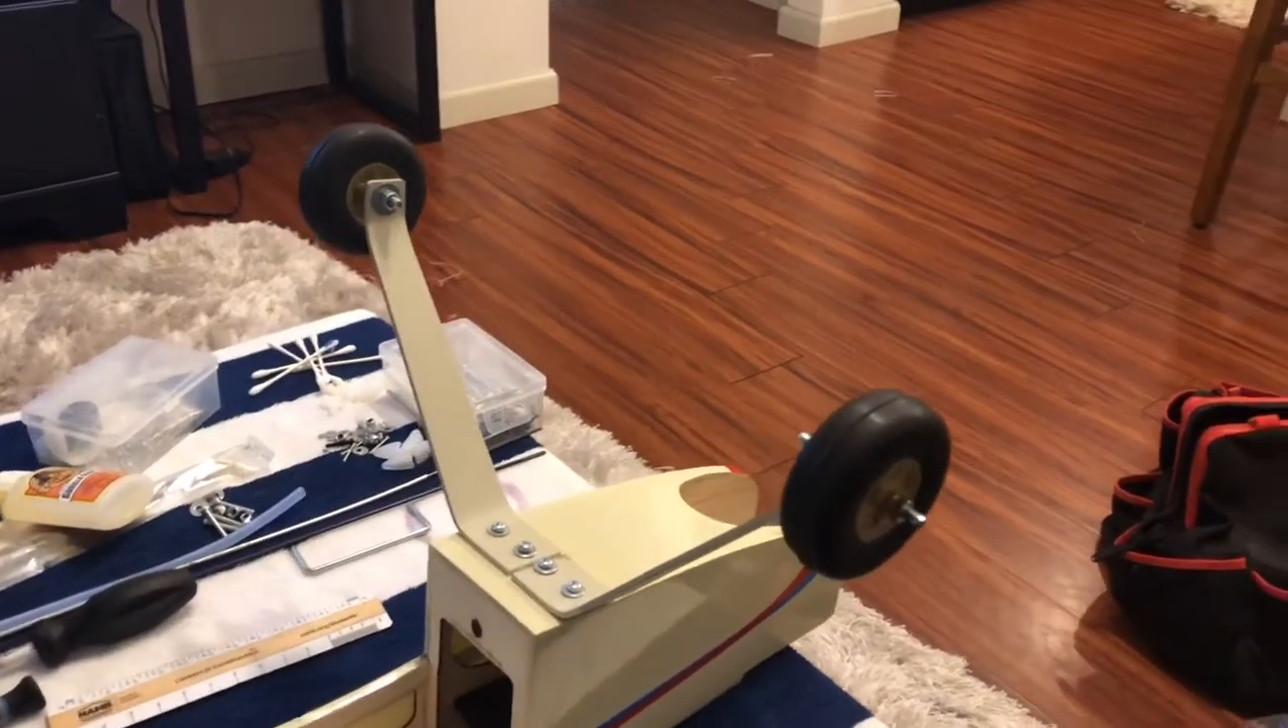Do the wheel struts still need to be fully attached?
No.